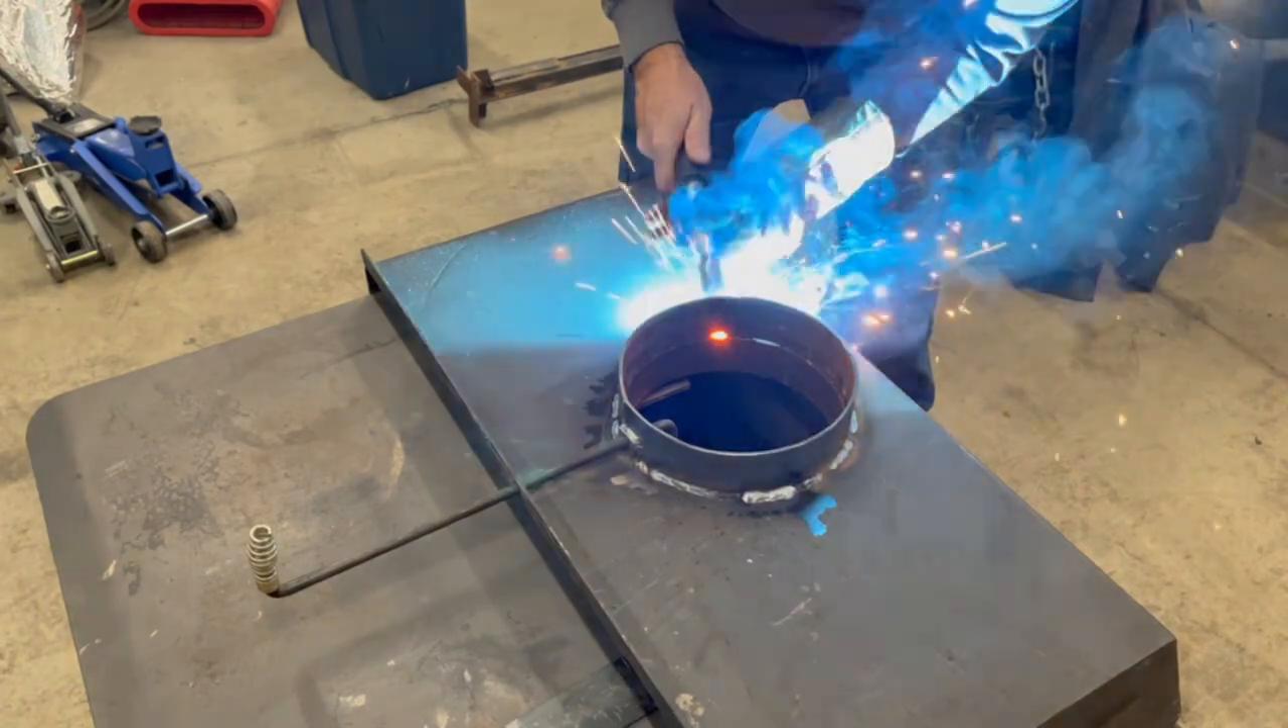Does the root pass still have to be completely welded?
Yes.